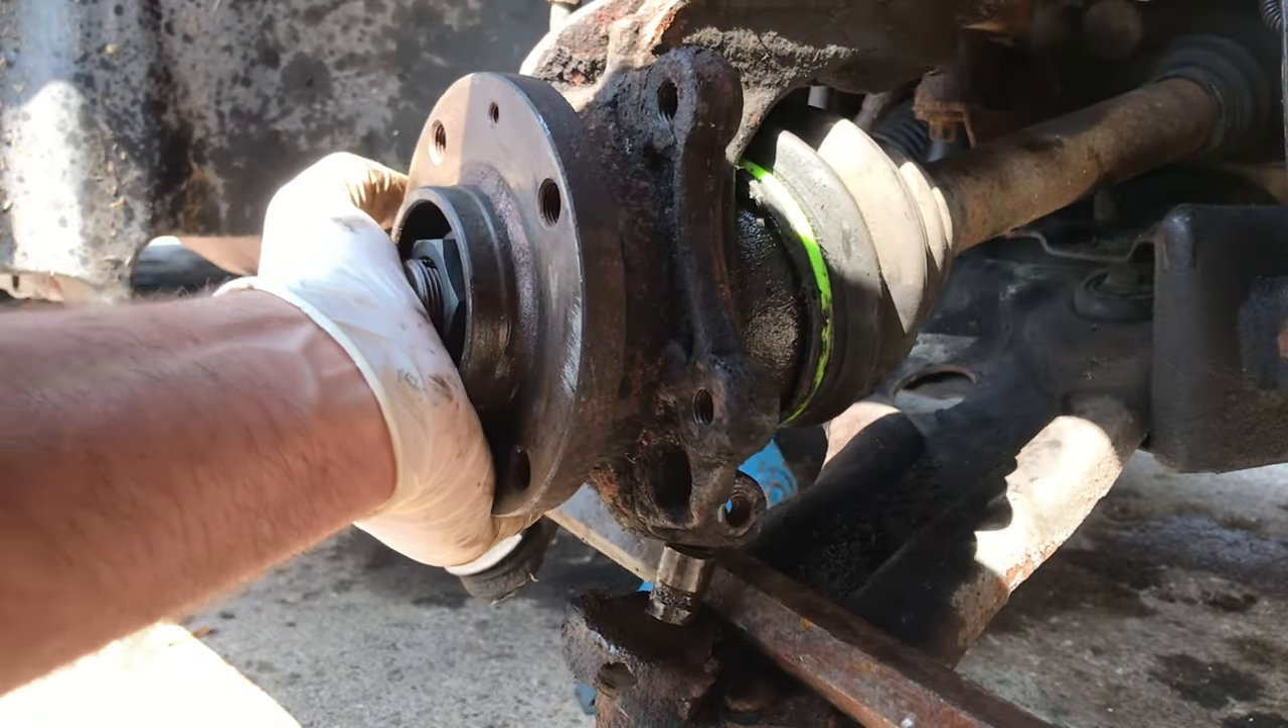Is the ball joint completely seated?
No.